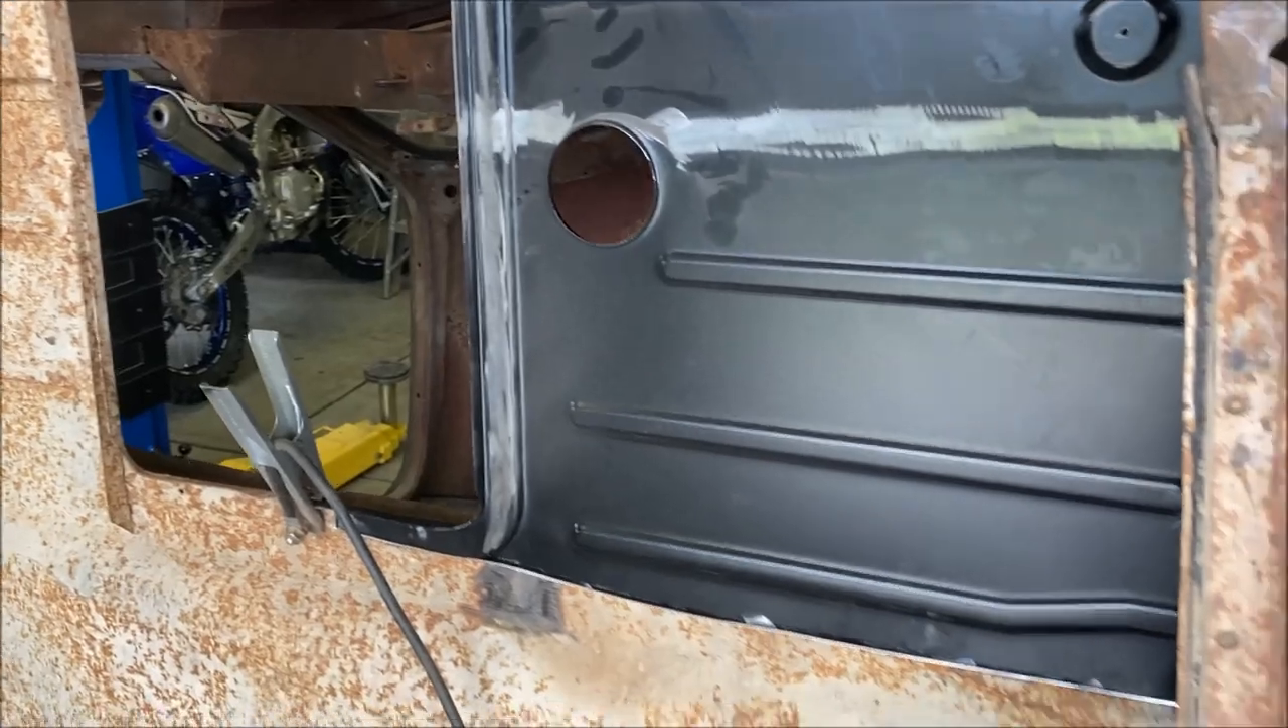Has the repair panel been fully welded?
No.